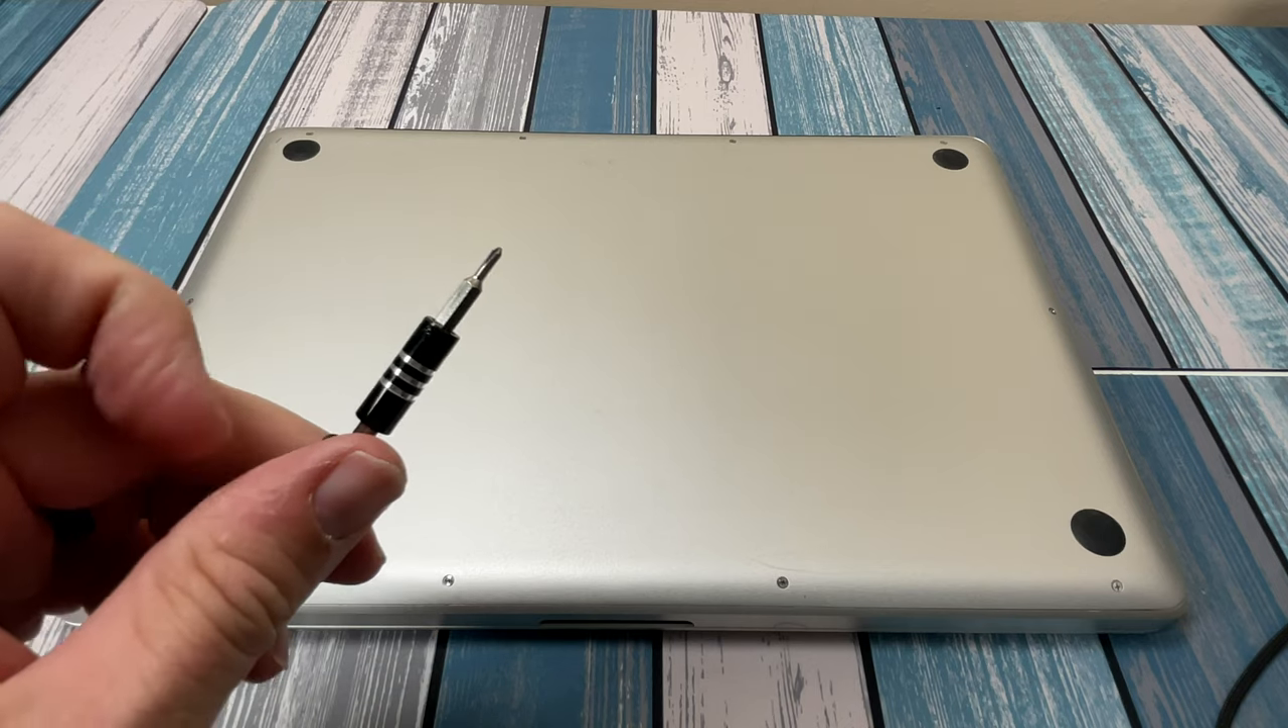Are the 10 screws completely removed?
No.